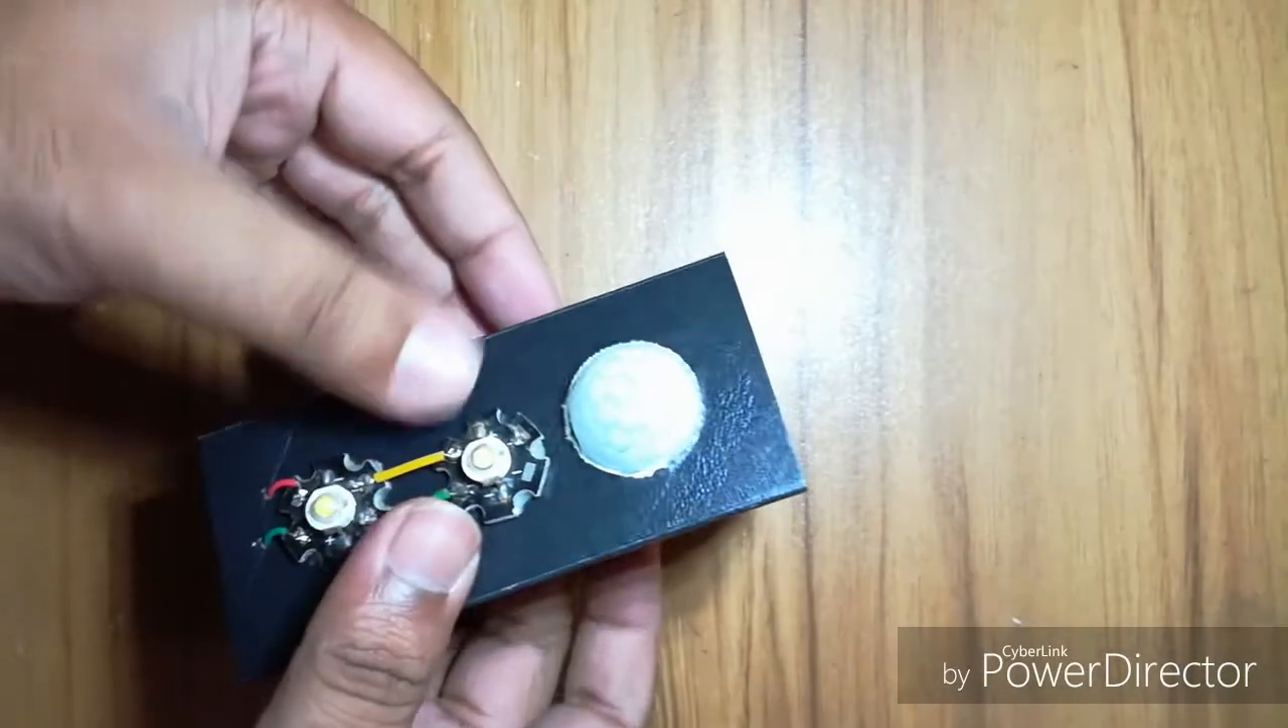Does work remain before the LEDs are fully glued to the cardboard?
No.